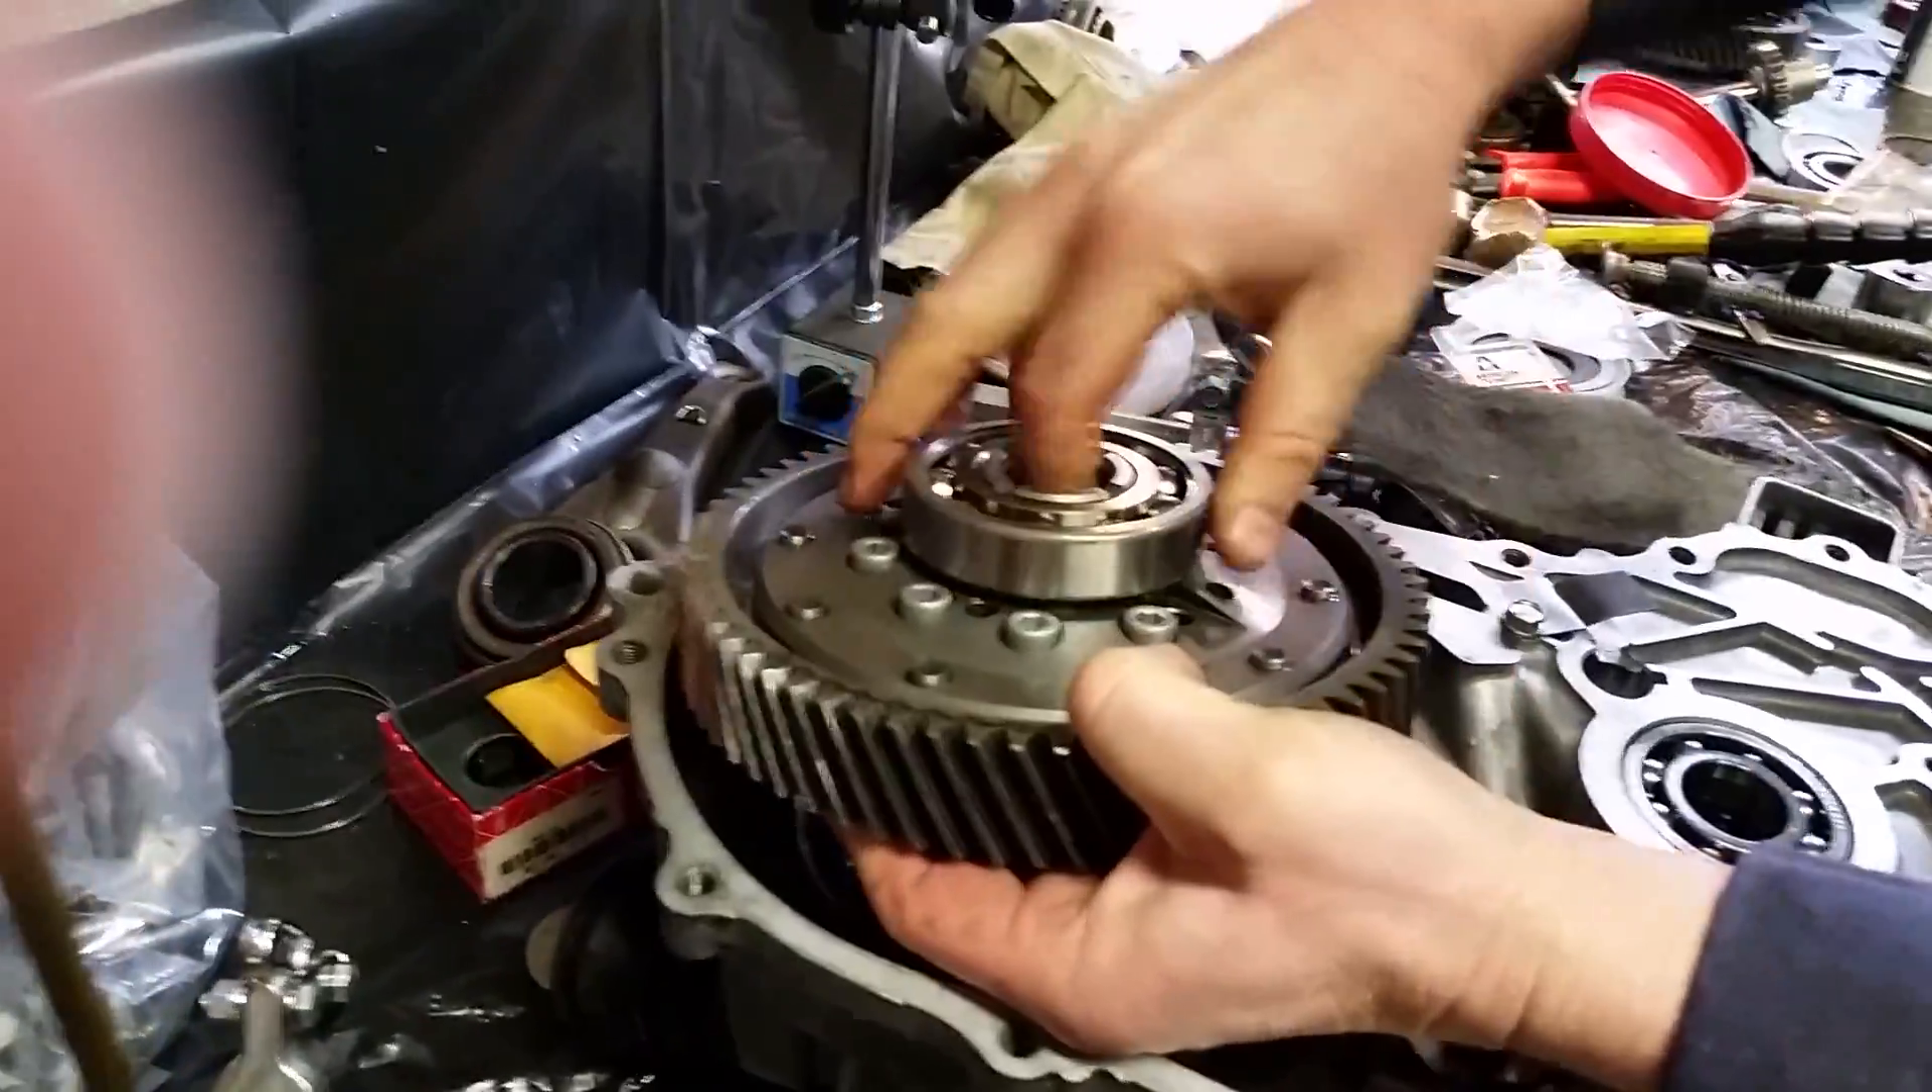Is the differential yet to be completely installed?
Yes.